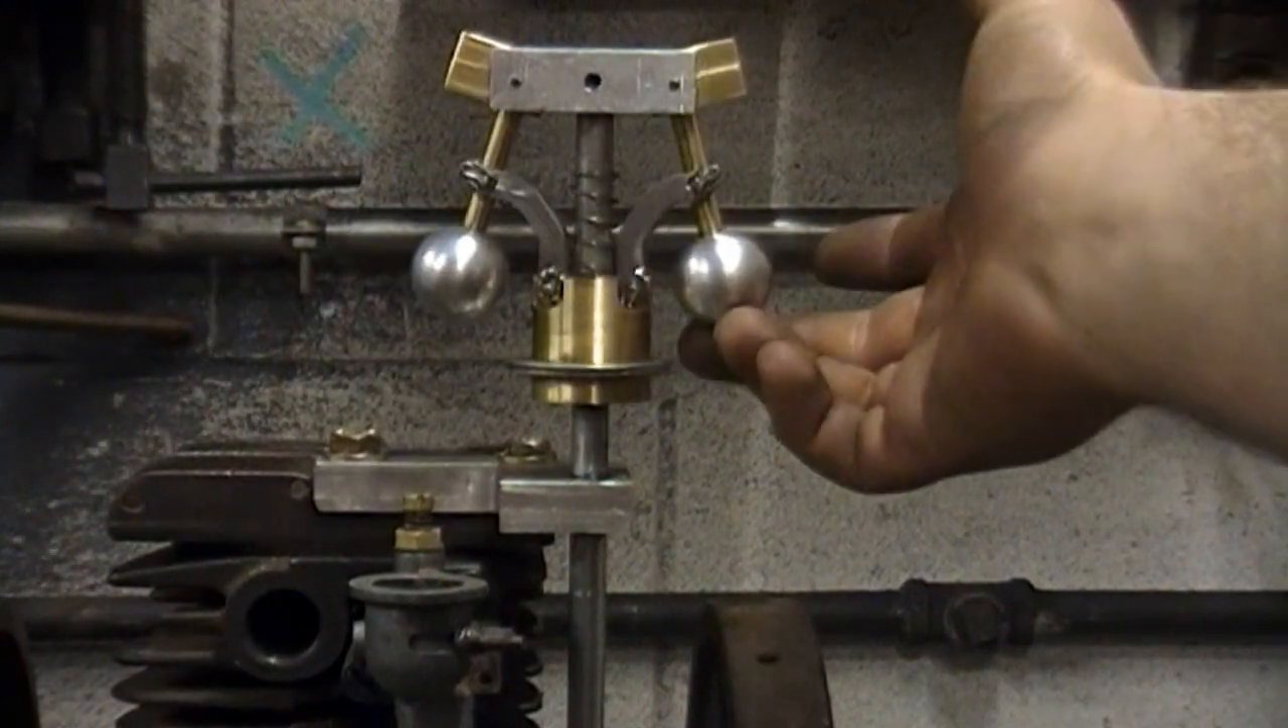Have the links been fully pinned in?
Yes.